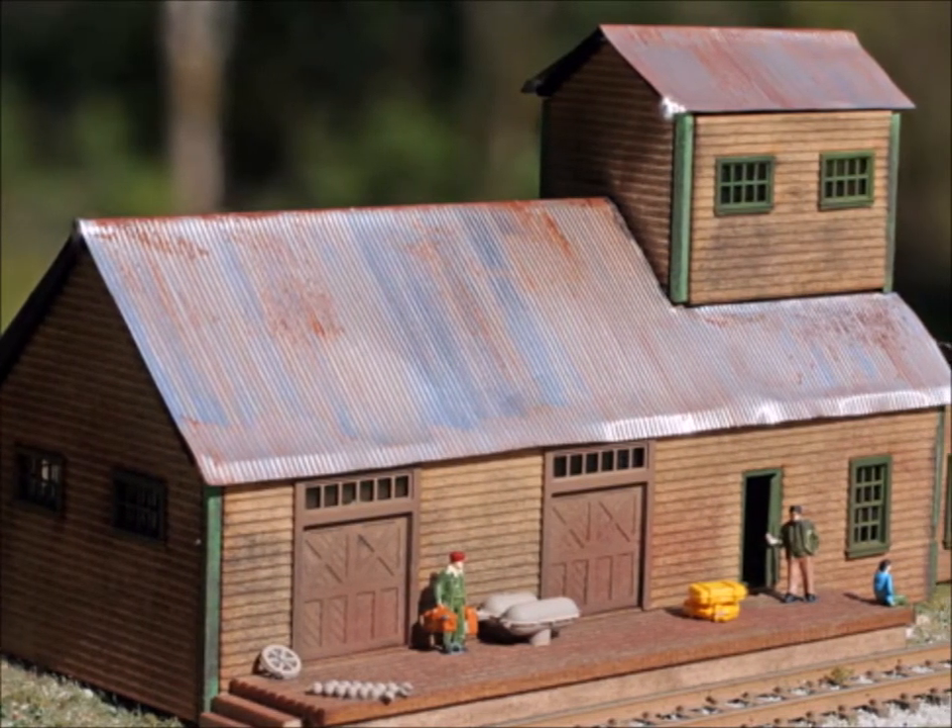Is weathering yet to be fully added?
No.